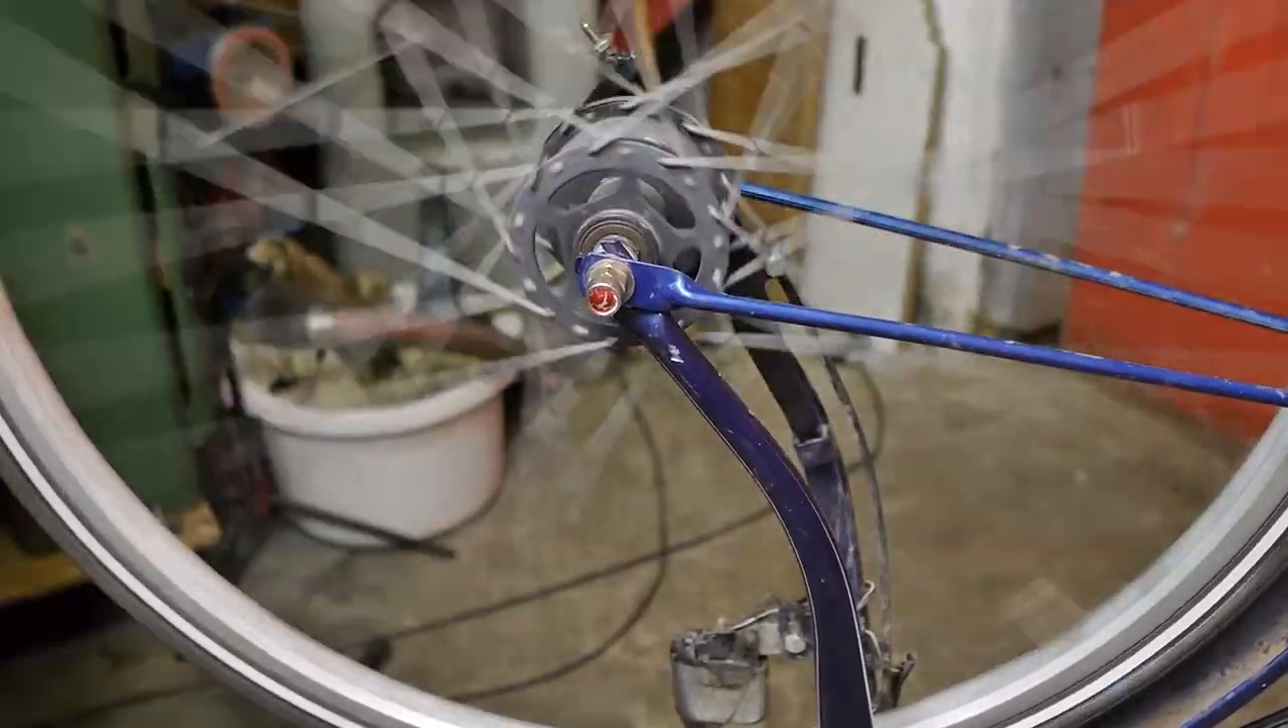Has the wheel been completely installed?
Yes.